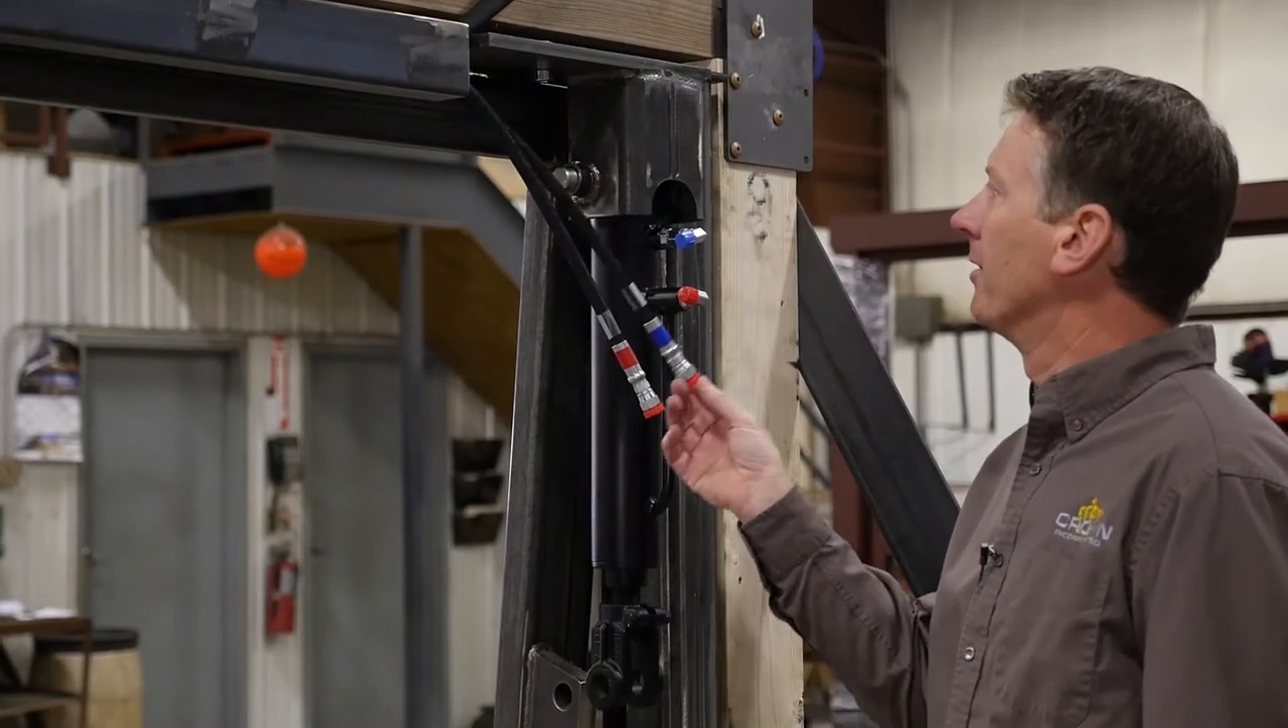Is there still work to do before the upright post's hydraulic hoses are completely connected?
Yes.